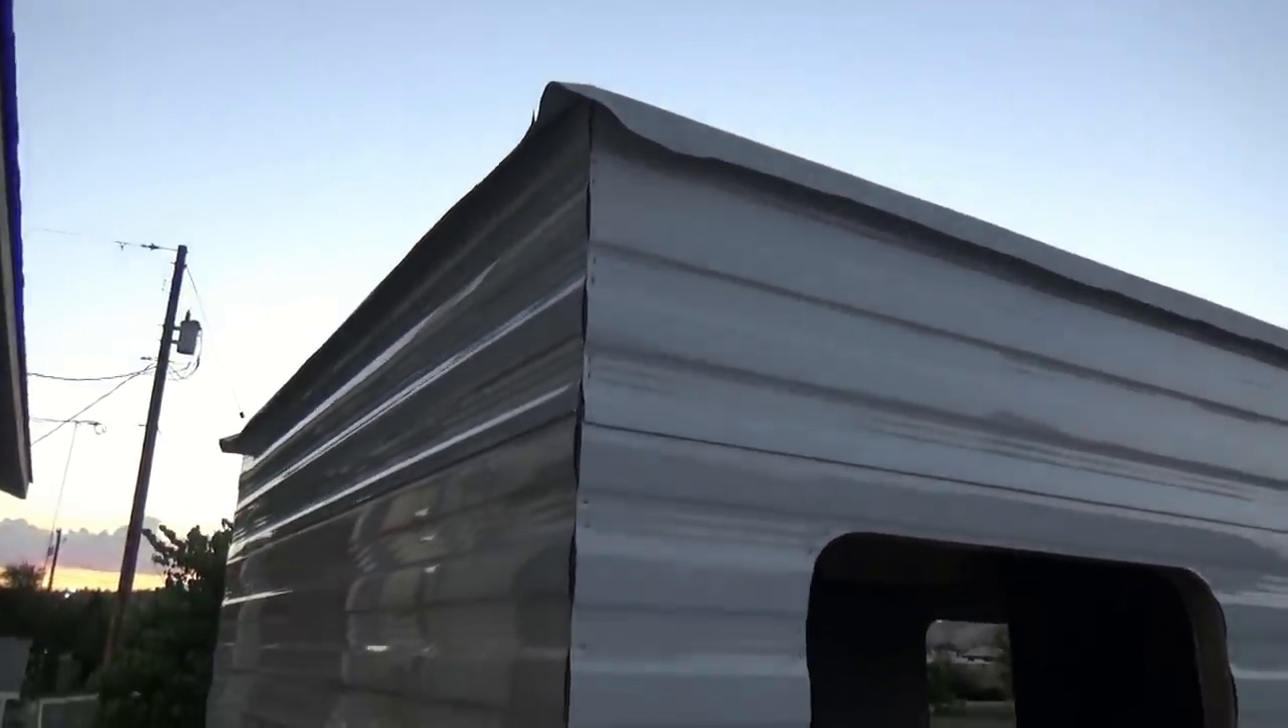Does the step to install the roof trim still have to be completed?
Yes.